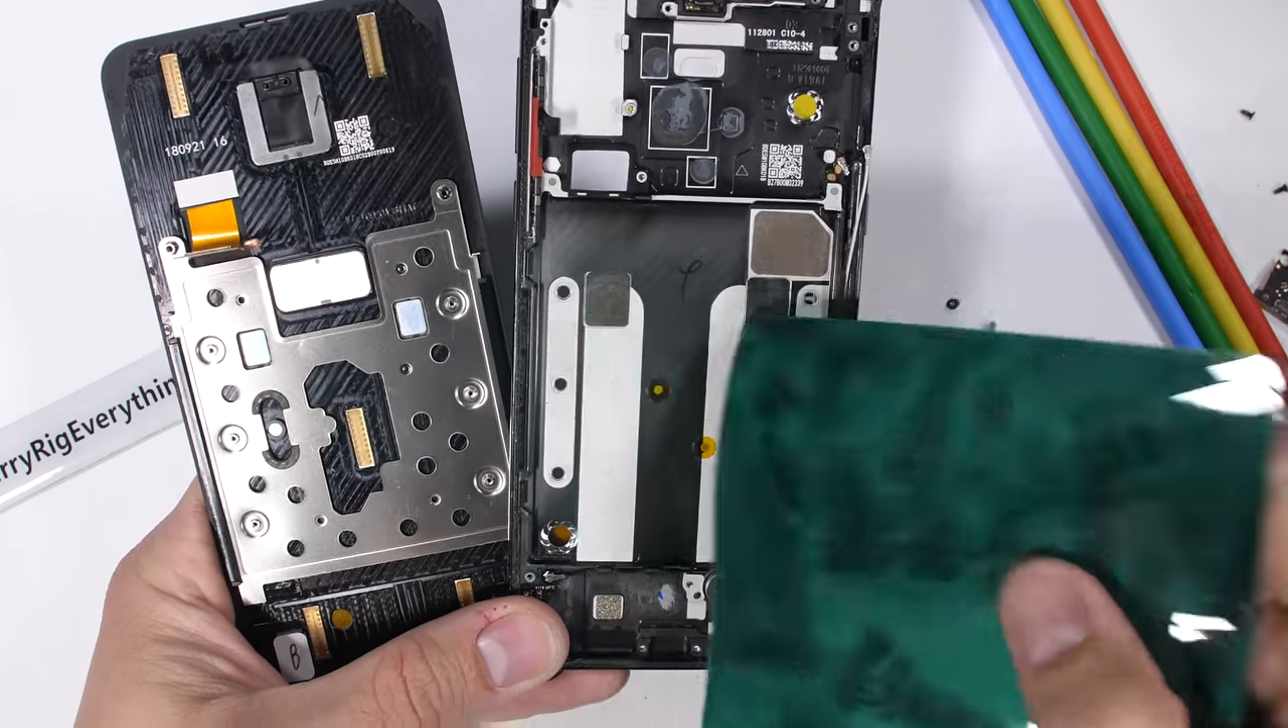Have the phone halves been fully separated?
Yes.